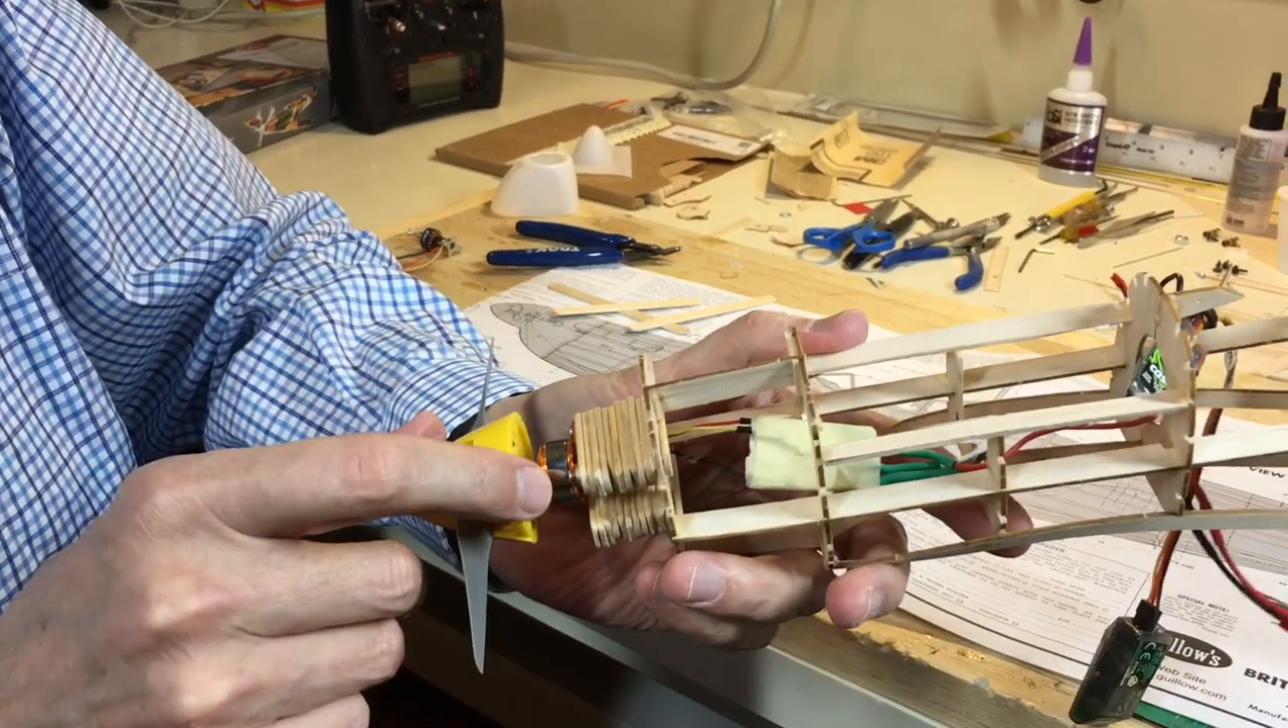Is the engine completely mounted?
Yes.